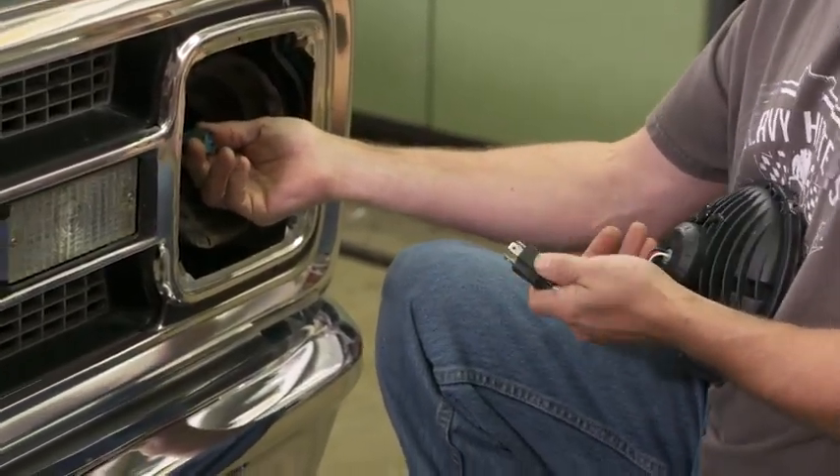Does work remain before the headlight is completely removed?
No.